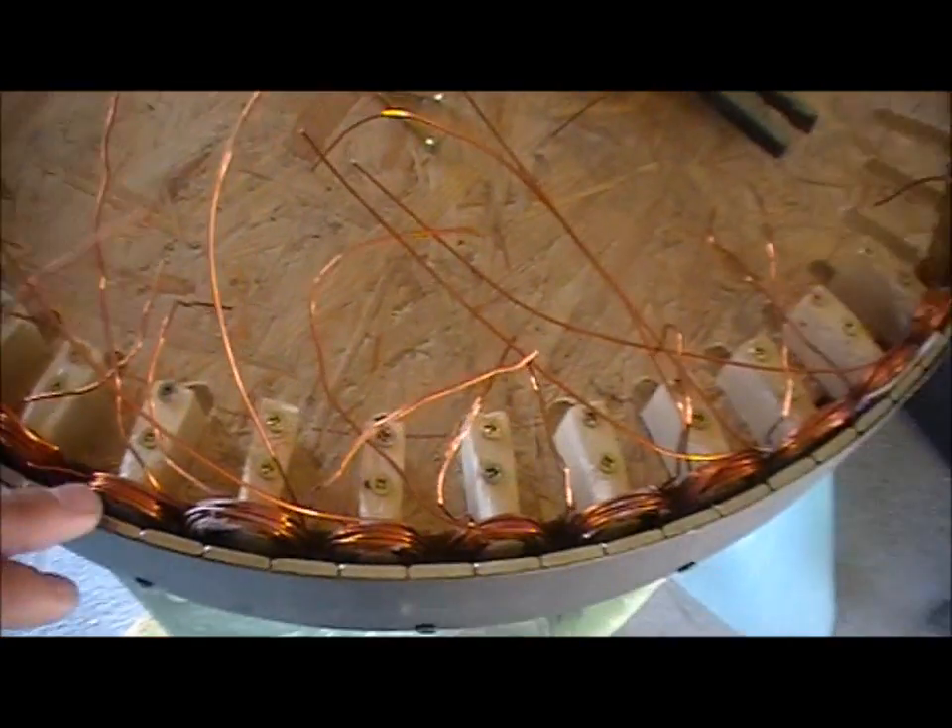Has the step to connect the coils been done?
No.